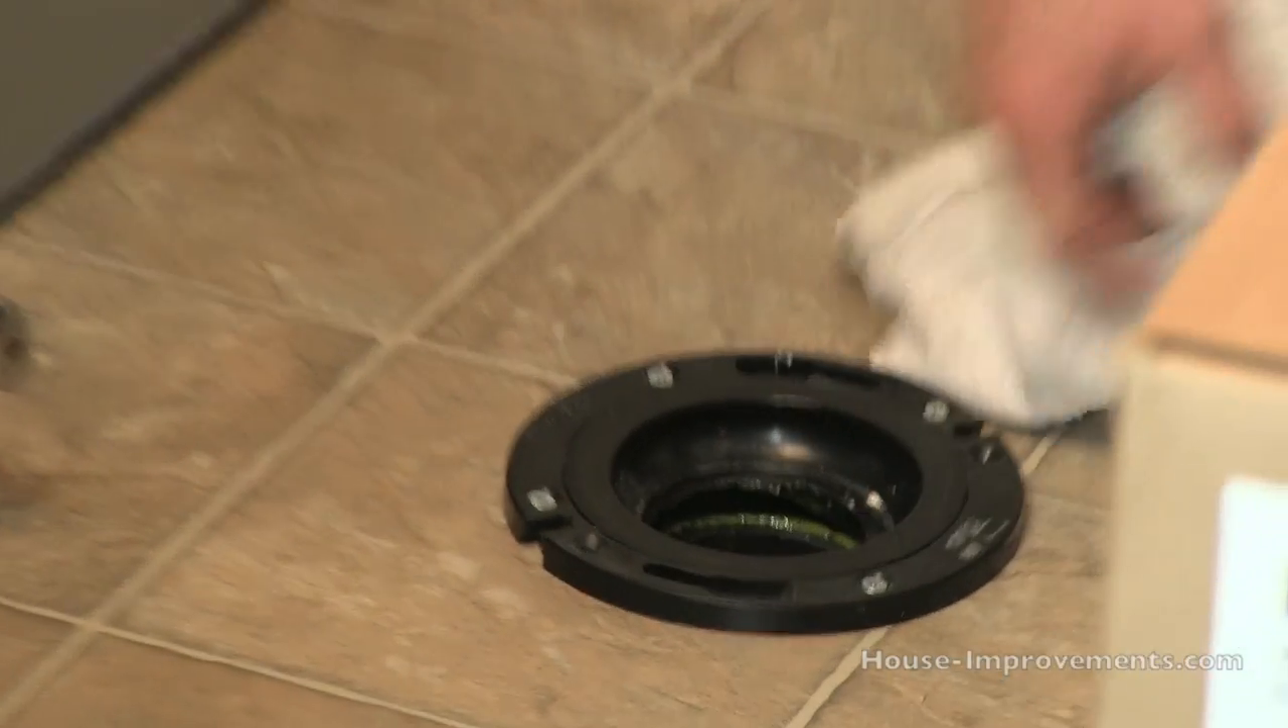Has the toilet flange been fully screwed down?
Yes.